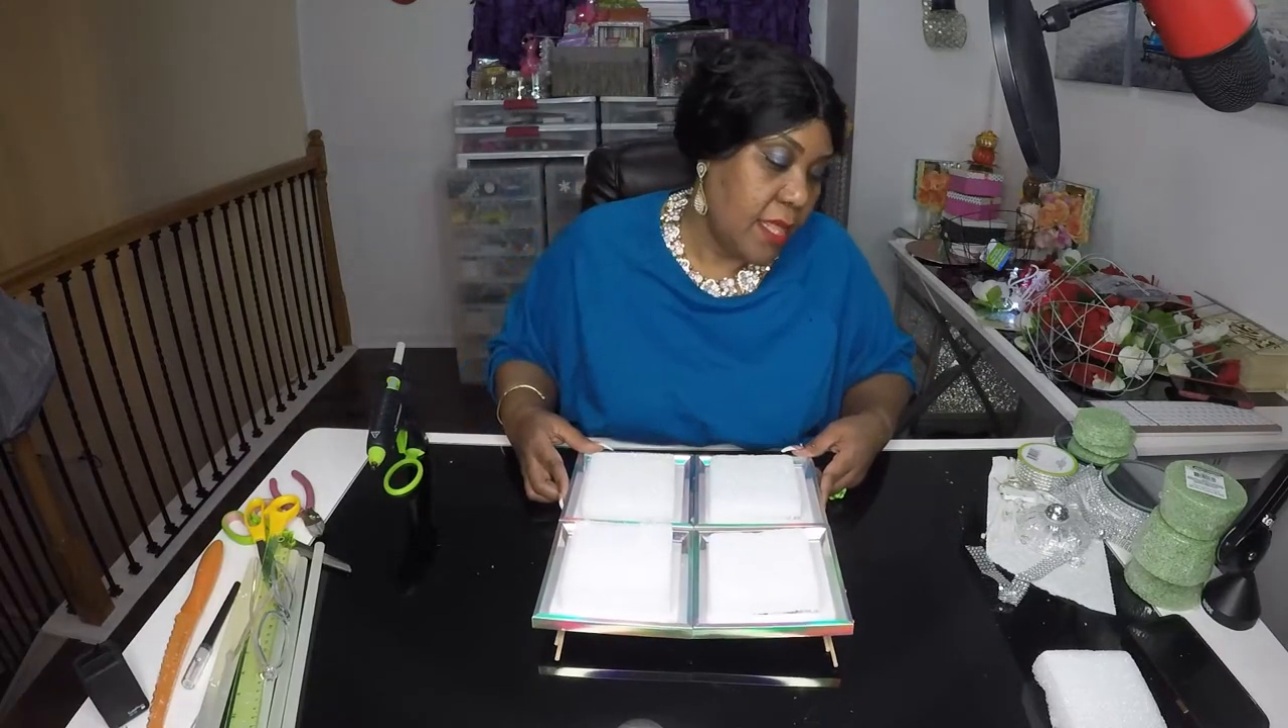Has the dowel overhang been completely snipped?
No.